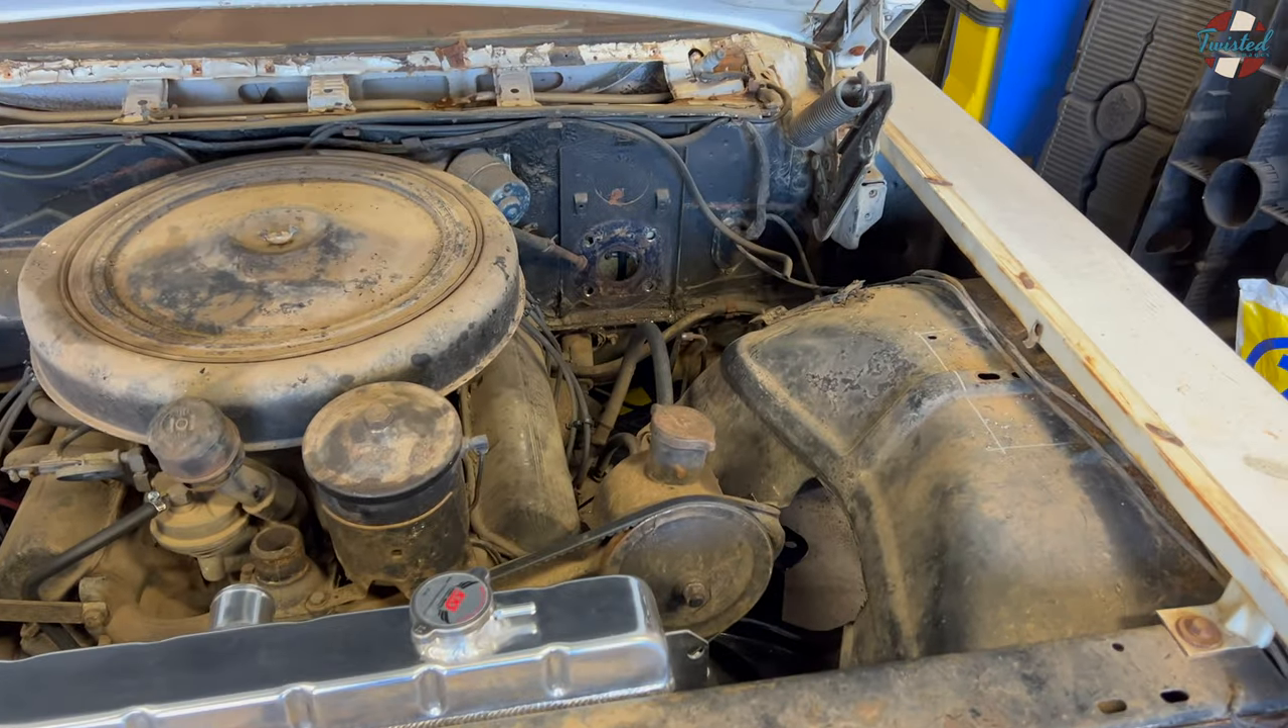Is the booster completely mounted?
No.